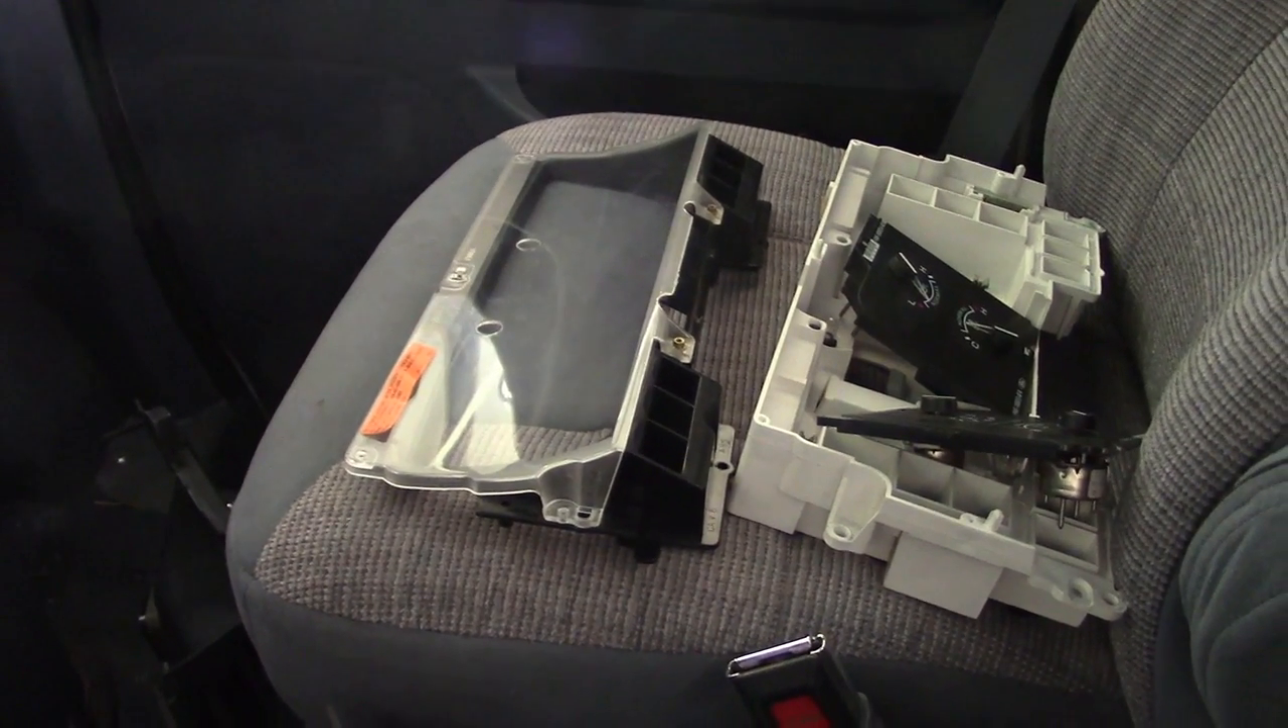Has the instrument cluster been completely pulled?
Yes.